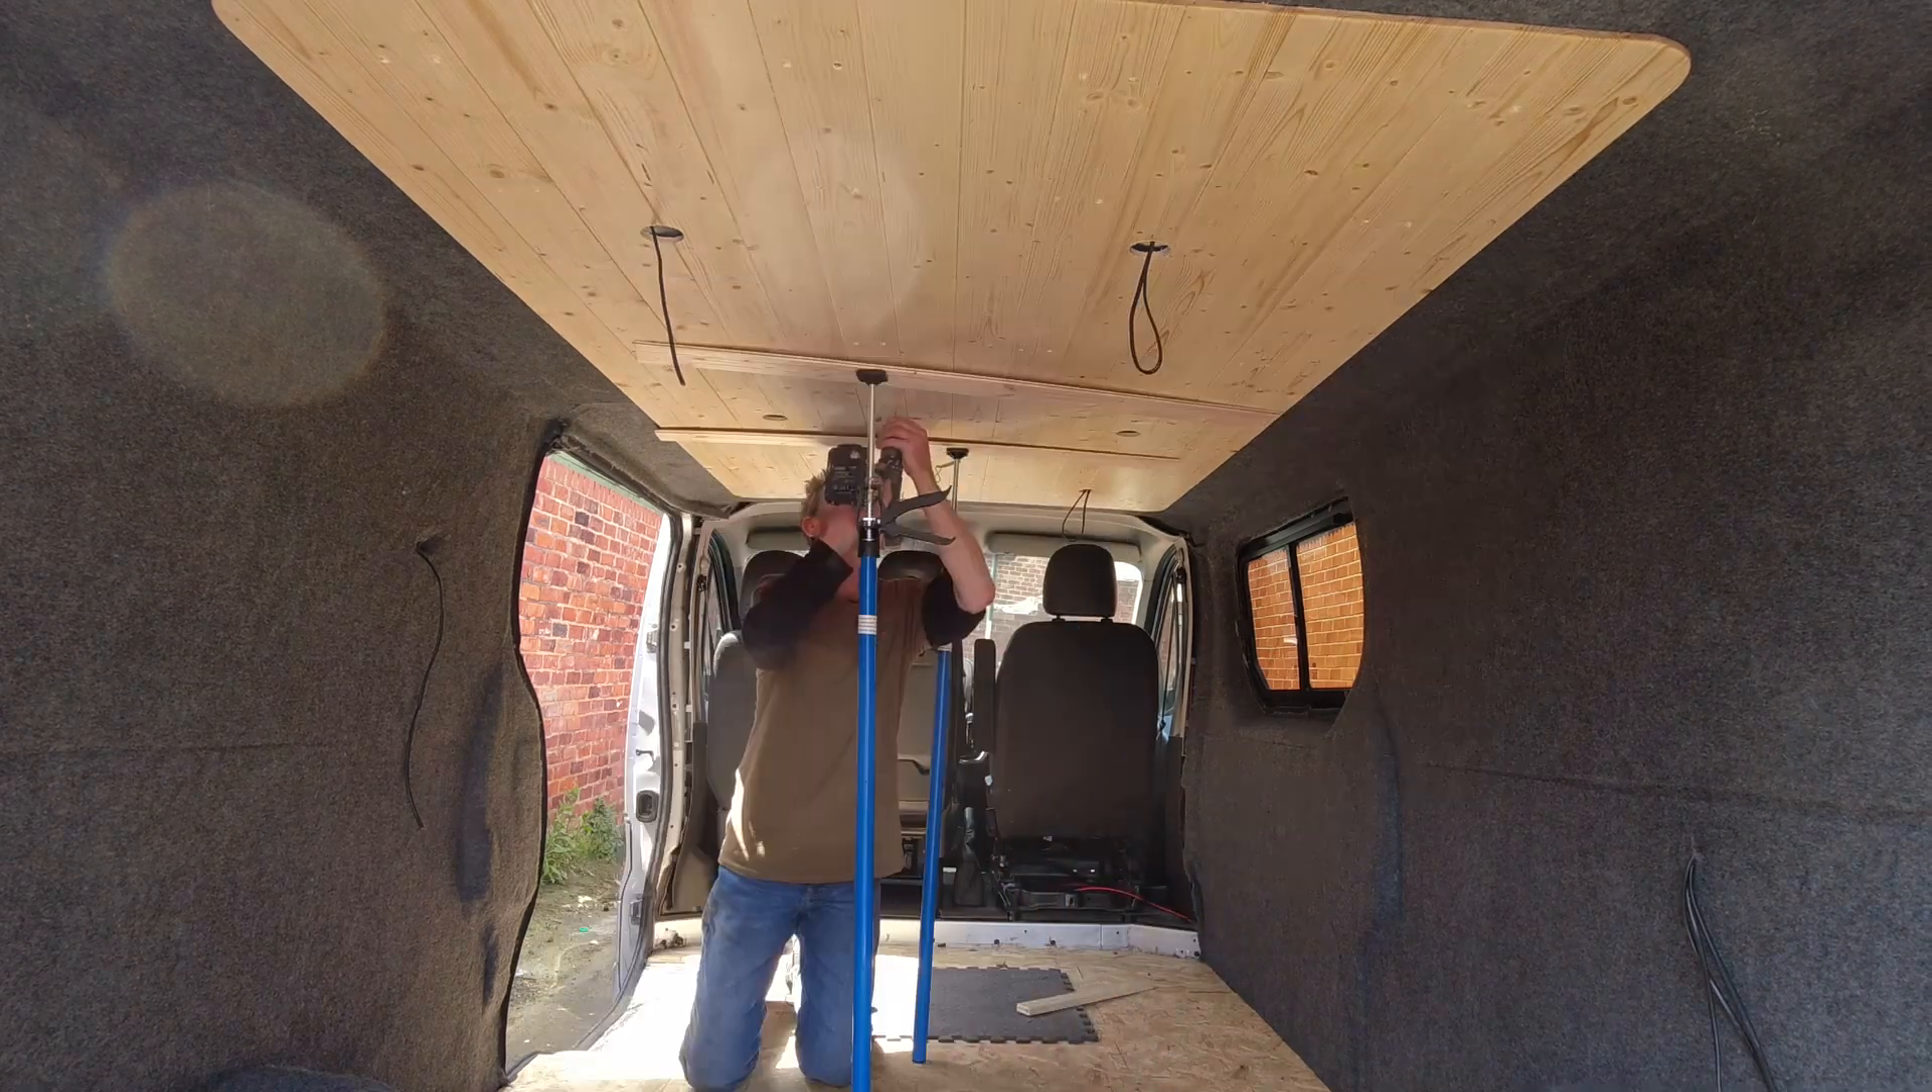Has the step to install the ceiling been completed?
No.